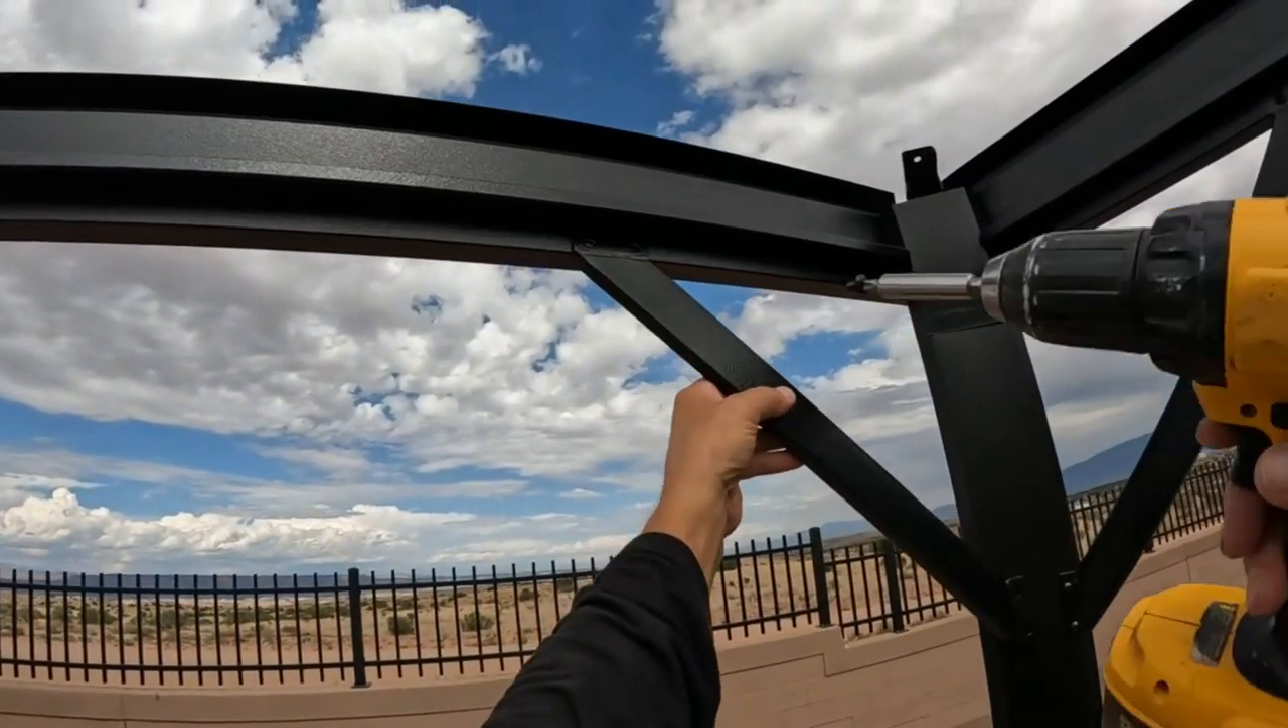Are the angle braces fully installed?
No.